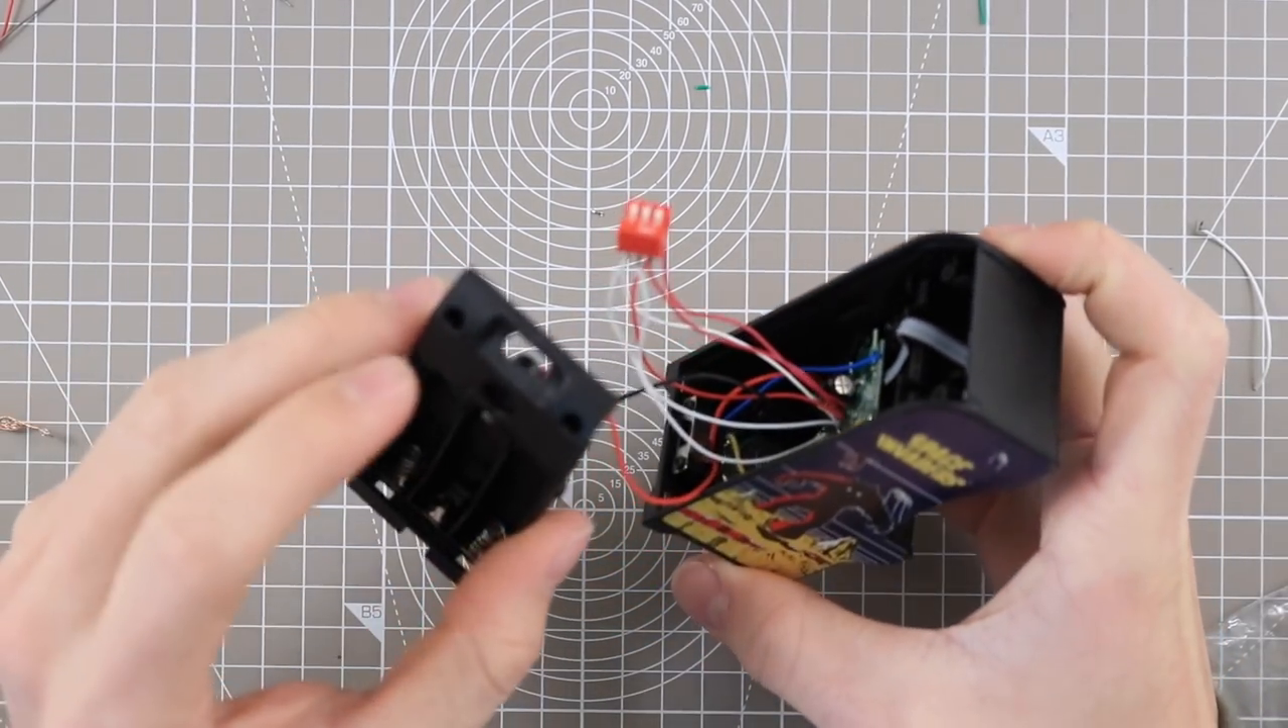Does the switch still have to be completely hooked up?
No.